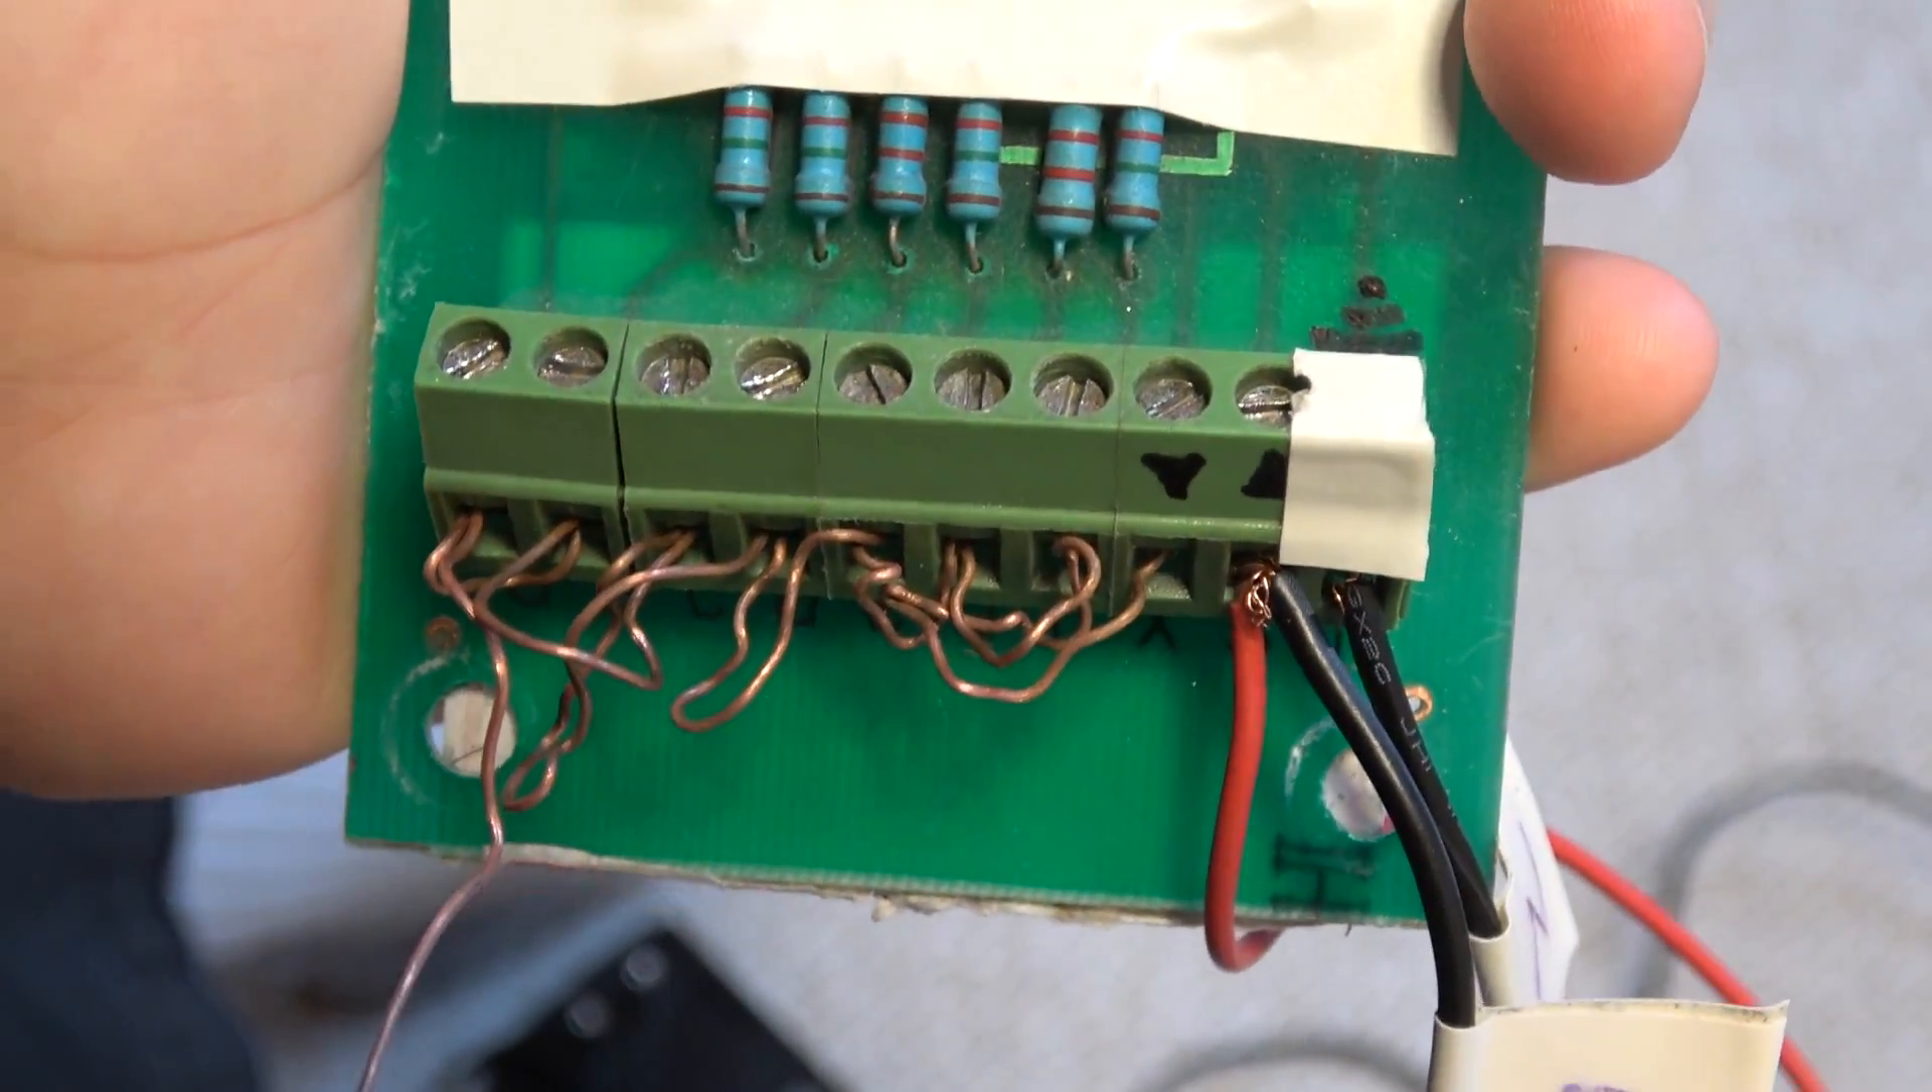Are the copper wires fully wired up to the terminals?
Yes.